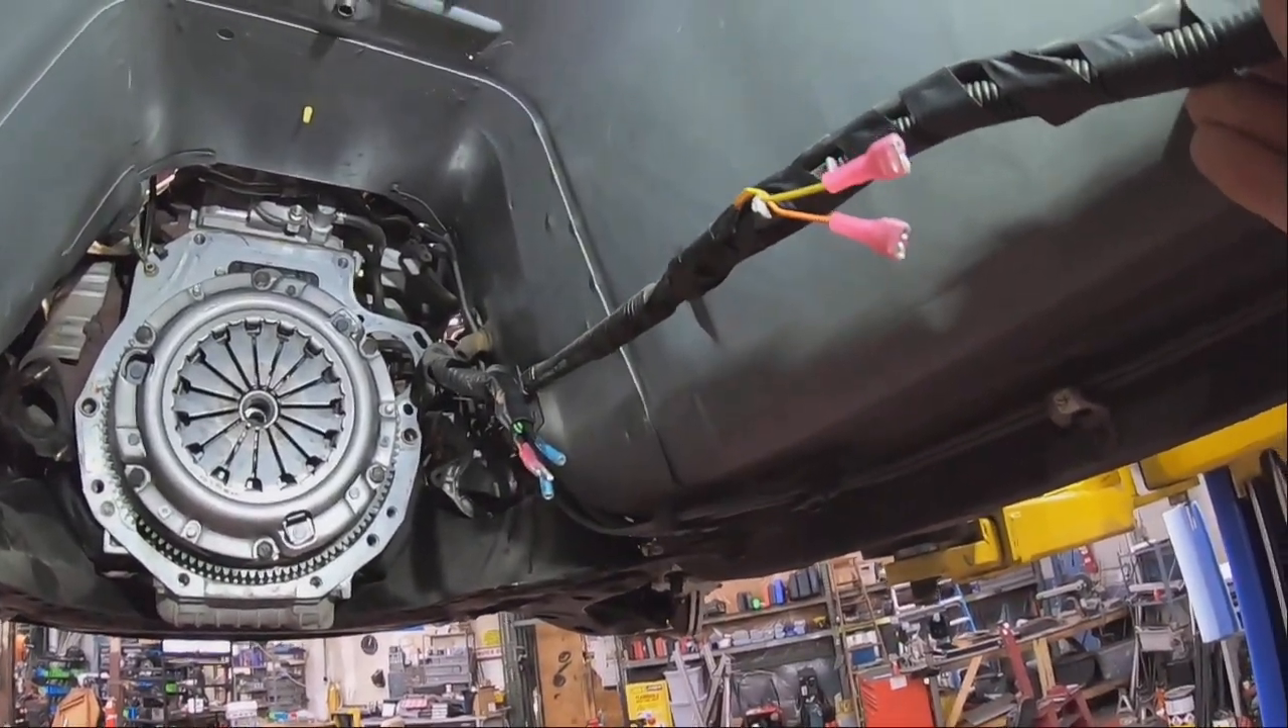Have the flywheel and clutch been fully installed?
Yes.